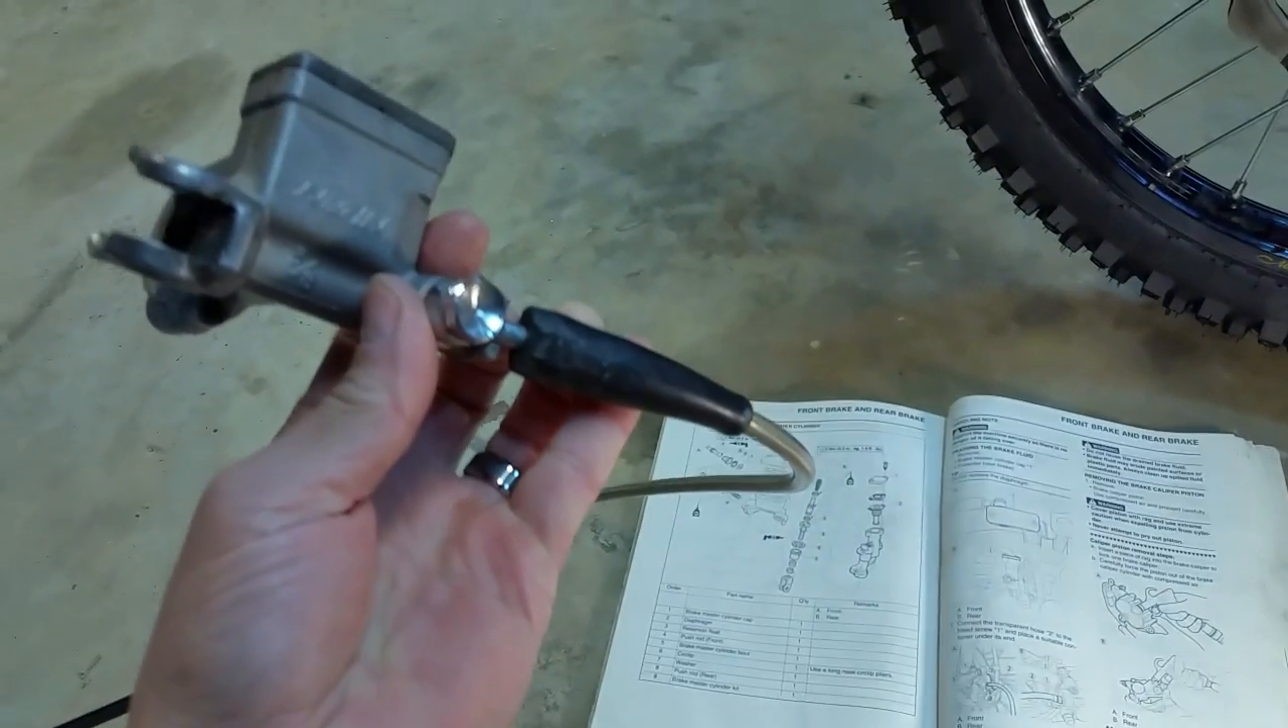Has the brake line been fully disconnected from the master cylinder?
No.